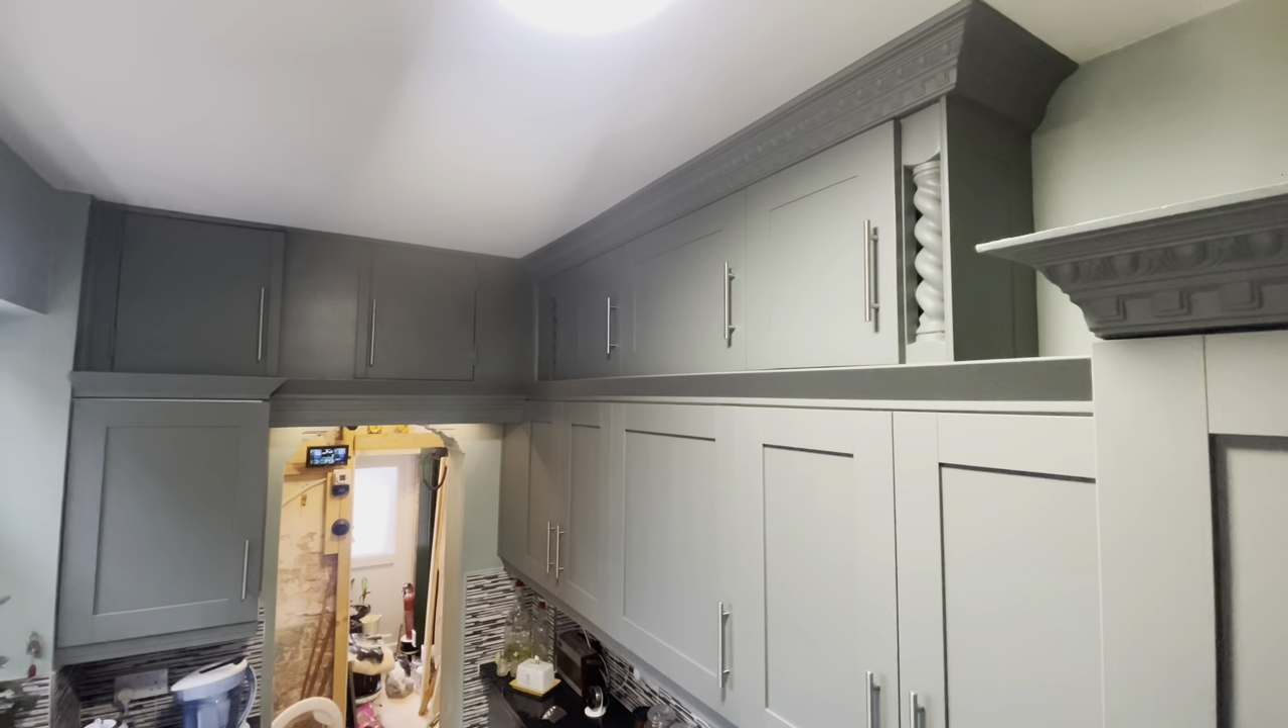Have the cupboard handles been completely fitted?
Yes.